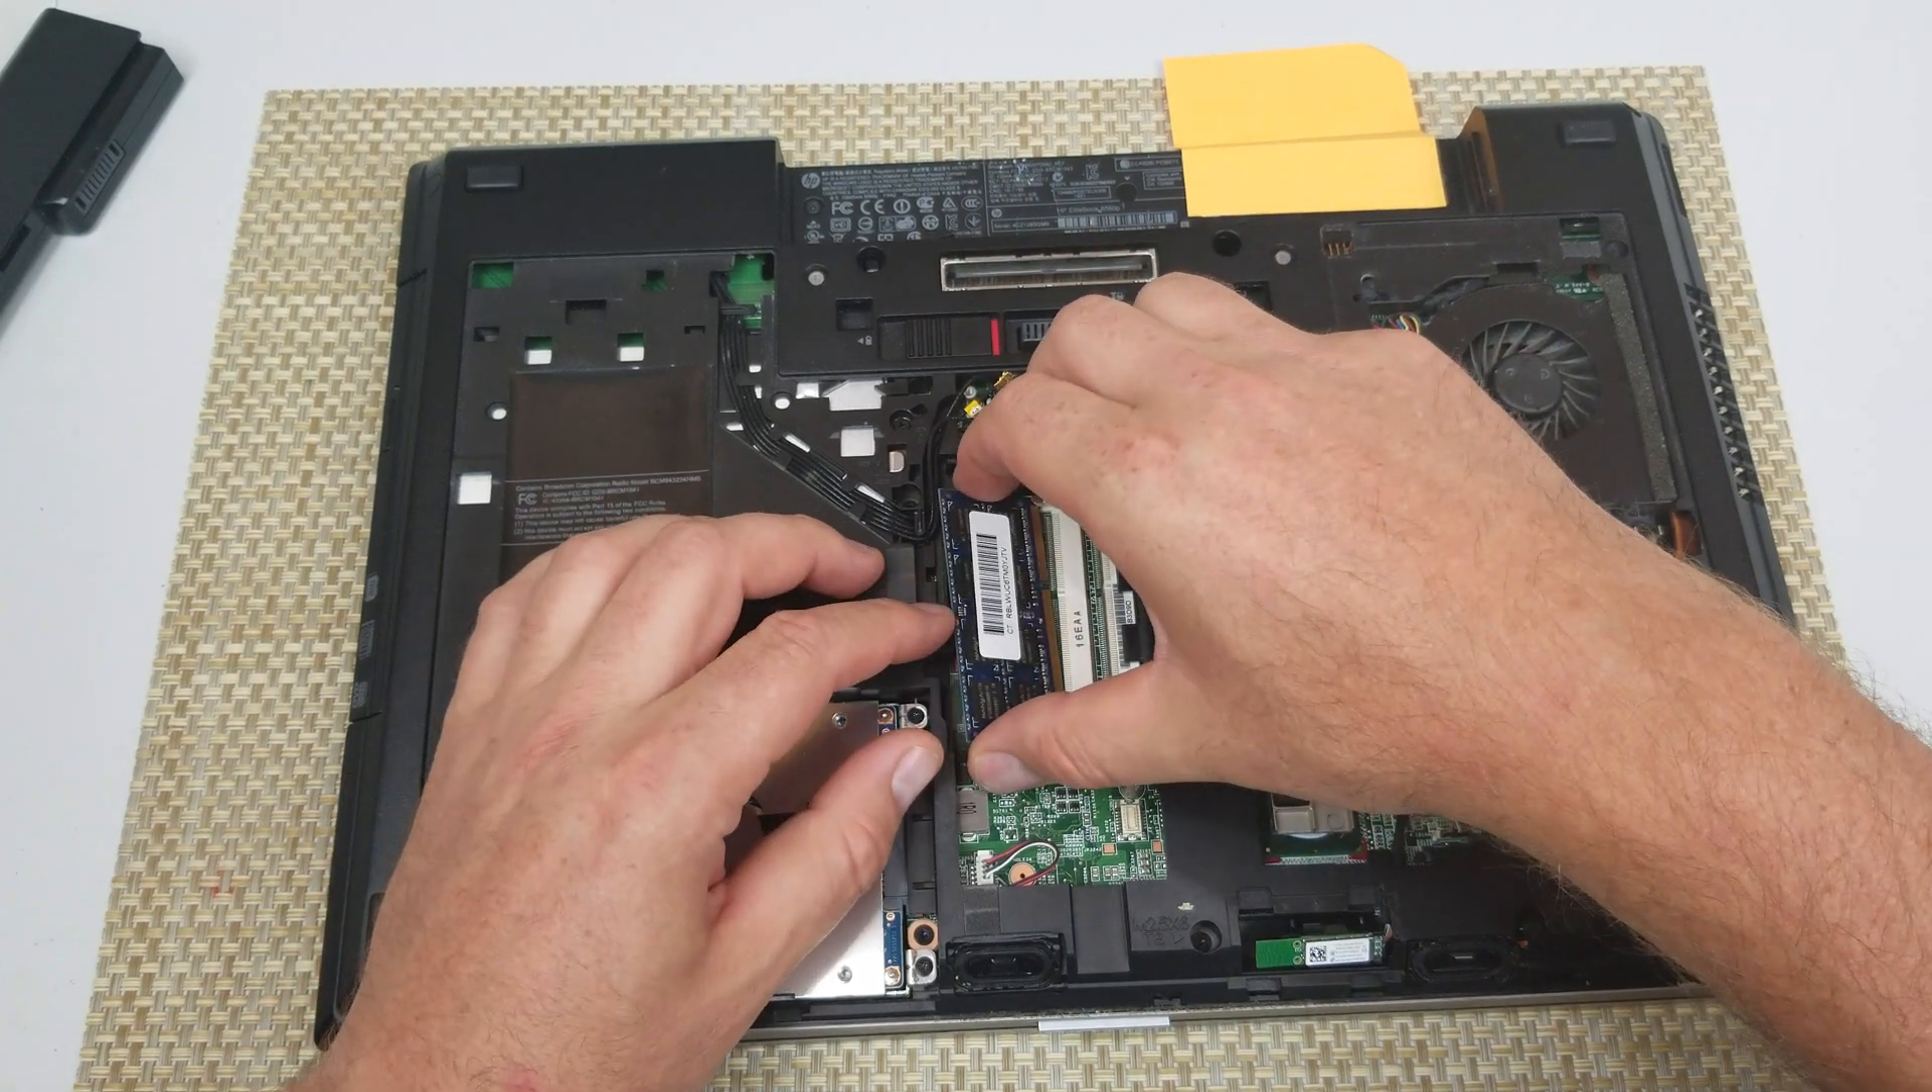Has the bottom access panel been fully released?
Yes.